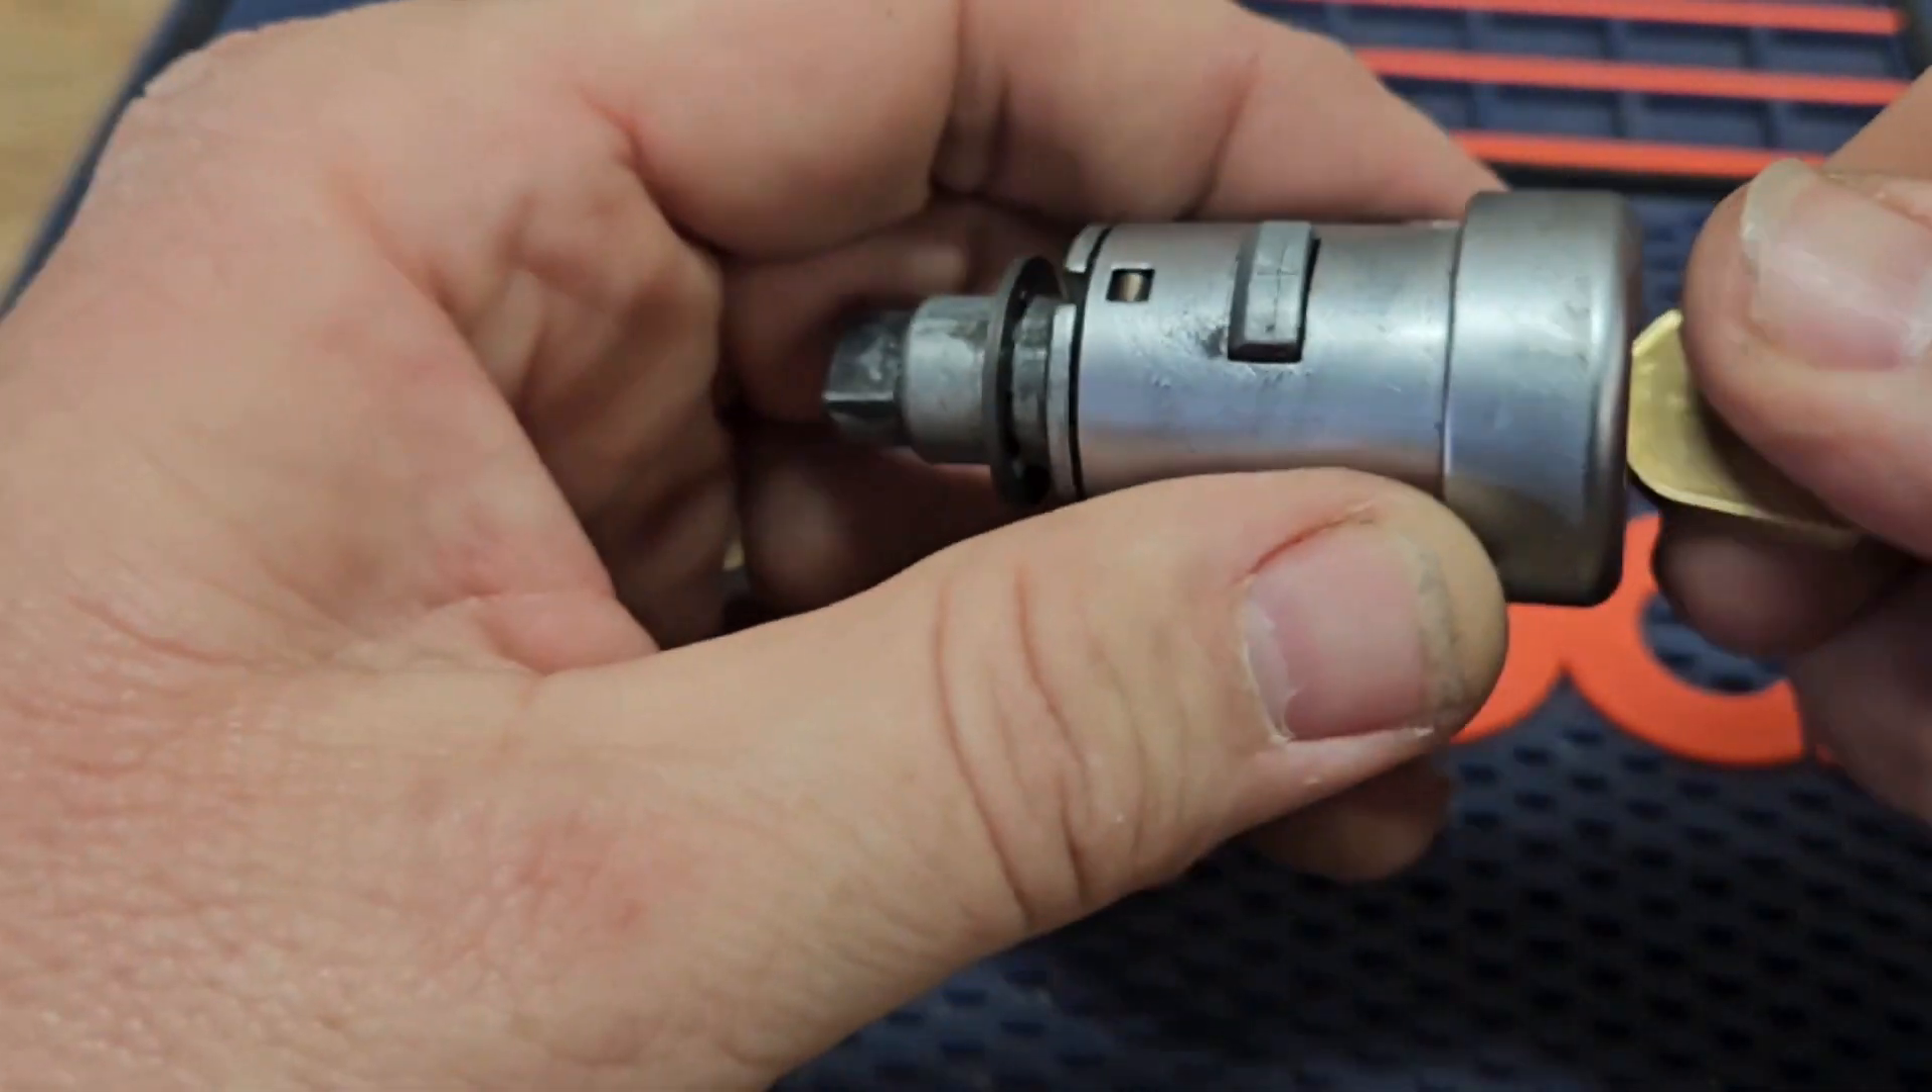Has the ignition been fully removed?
Yes.